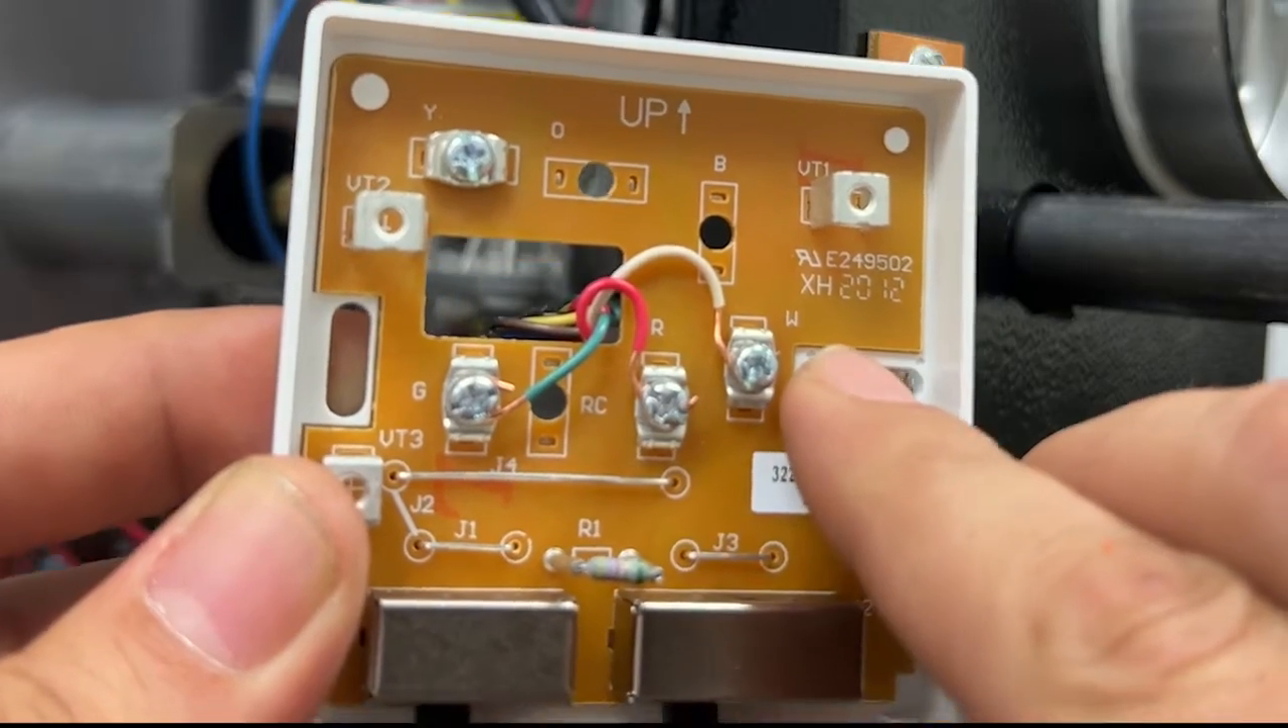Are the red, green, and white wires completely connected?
Yes.